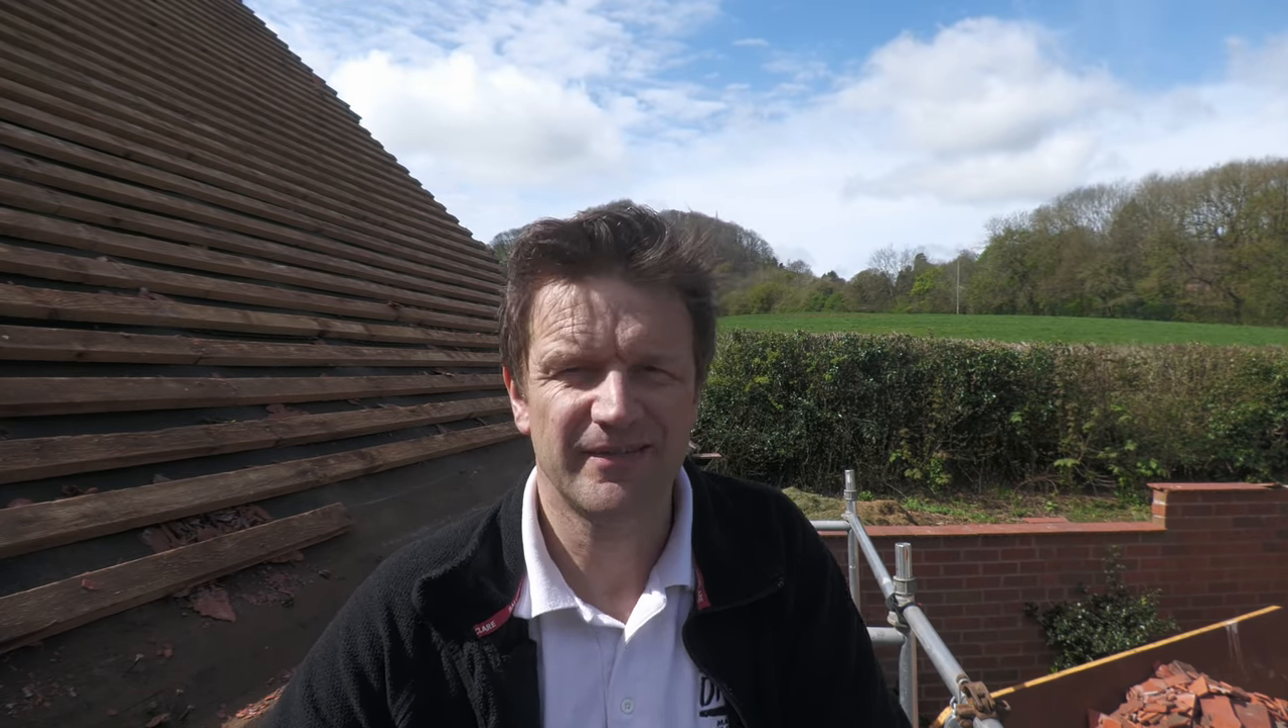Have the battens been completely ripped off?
No.